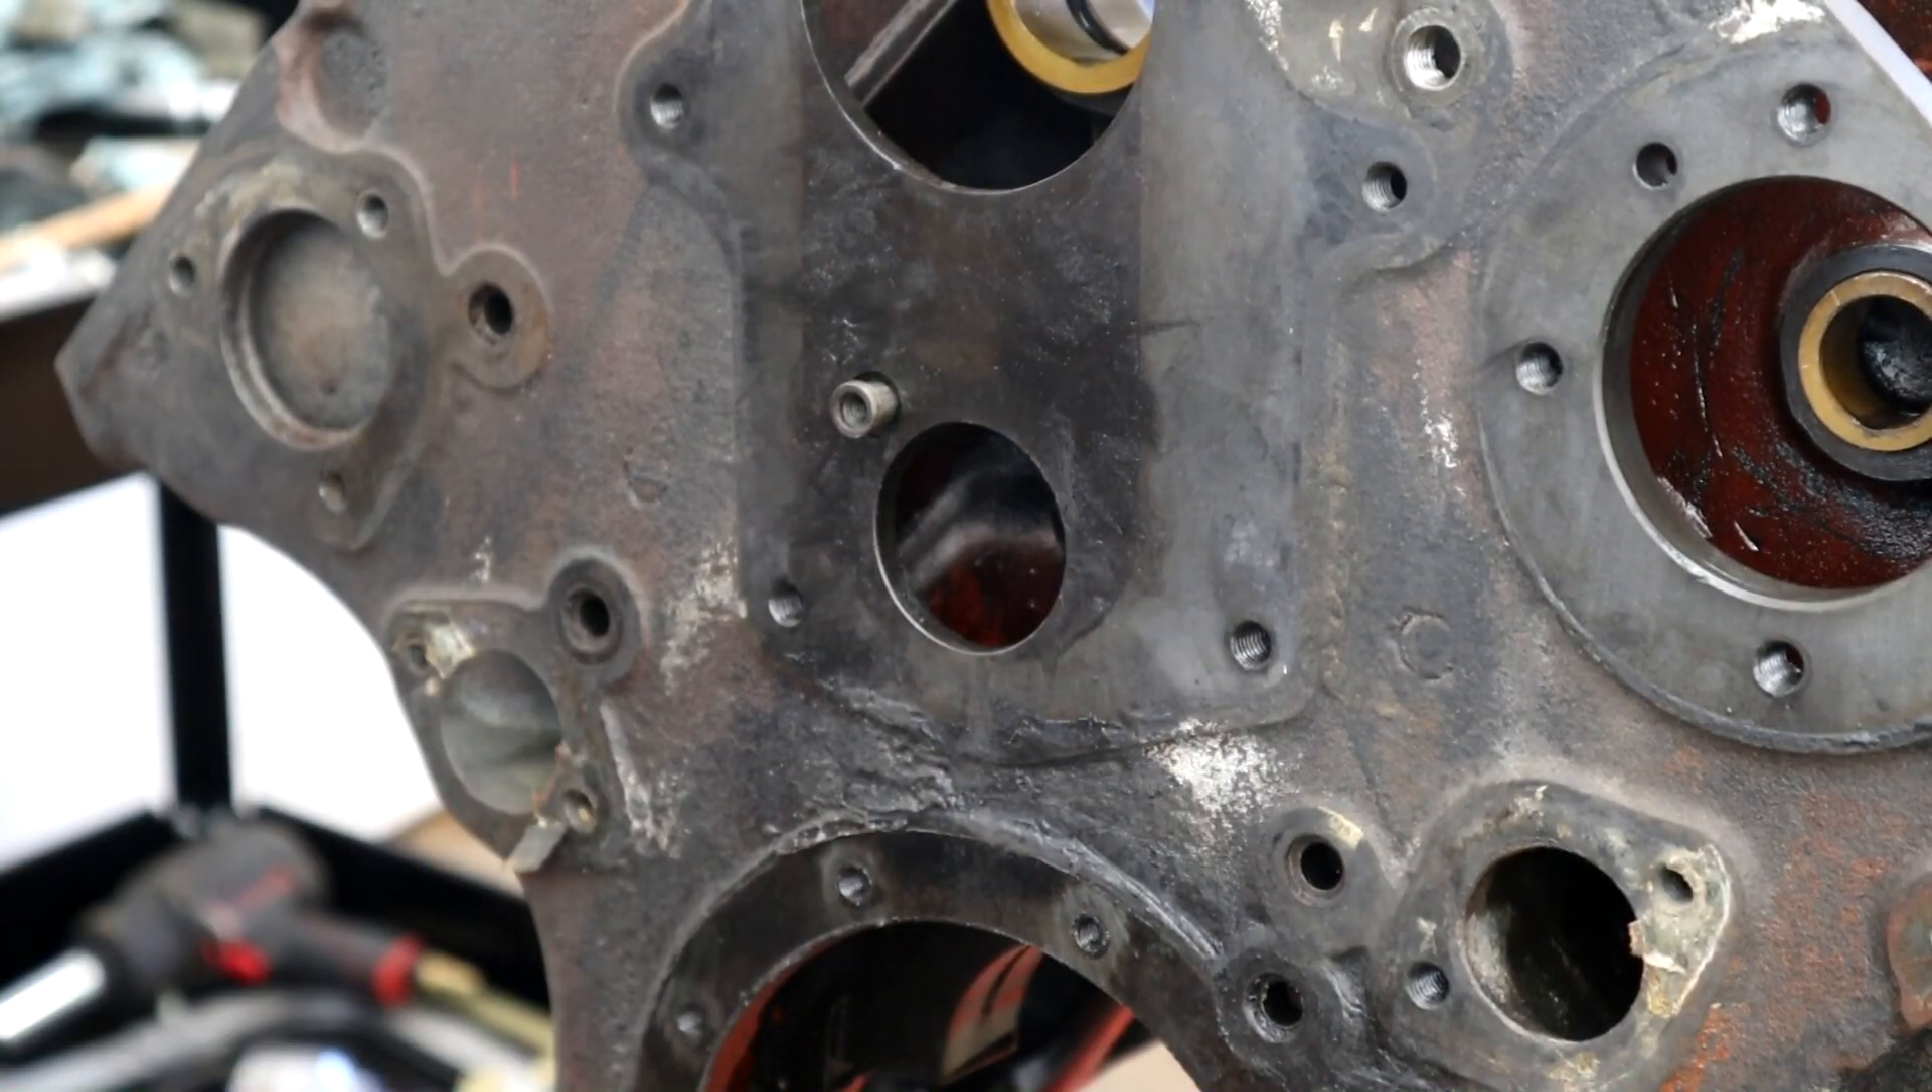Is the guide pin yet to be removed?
Yes.